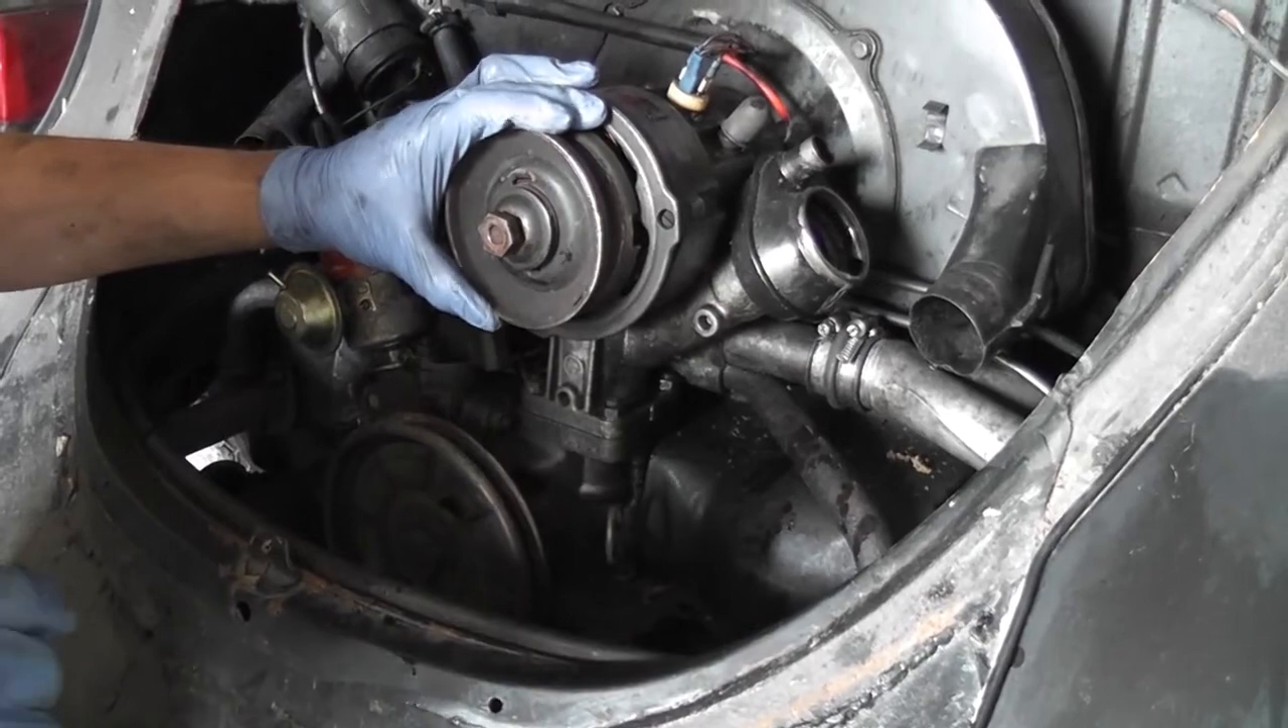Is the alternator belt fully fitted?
No.